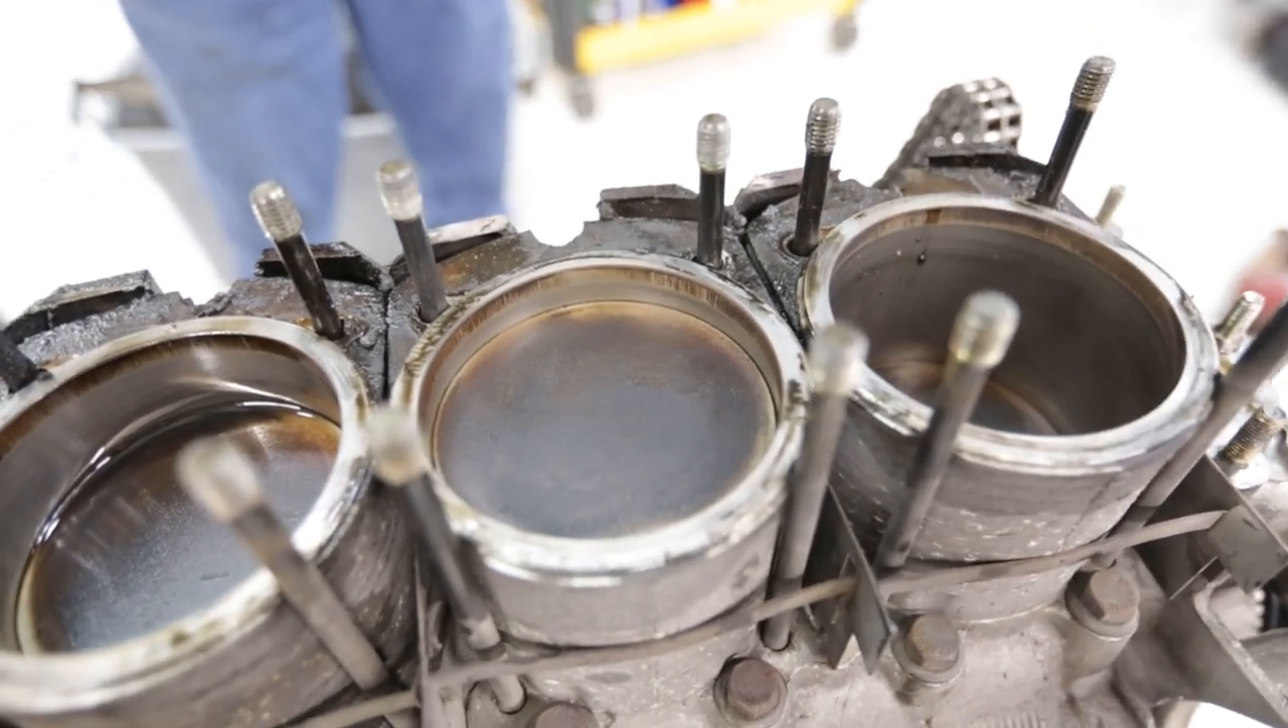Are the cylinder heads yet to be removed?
No.